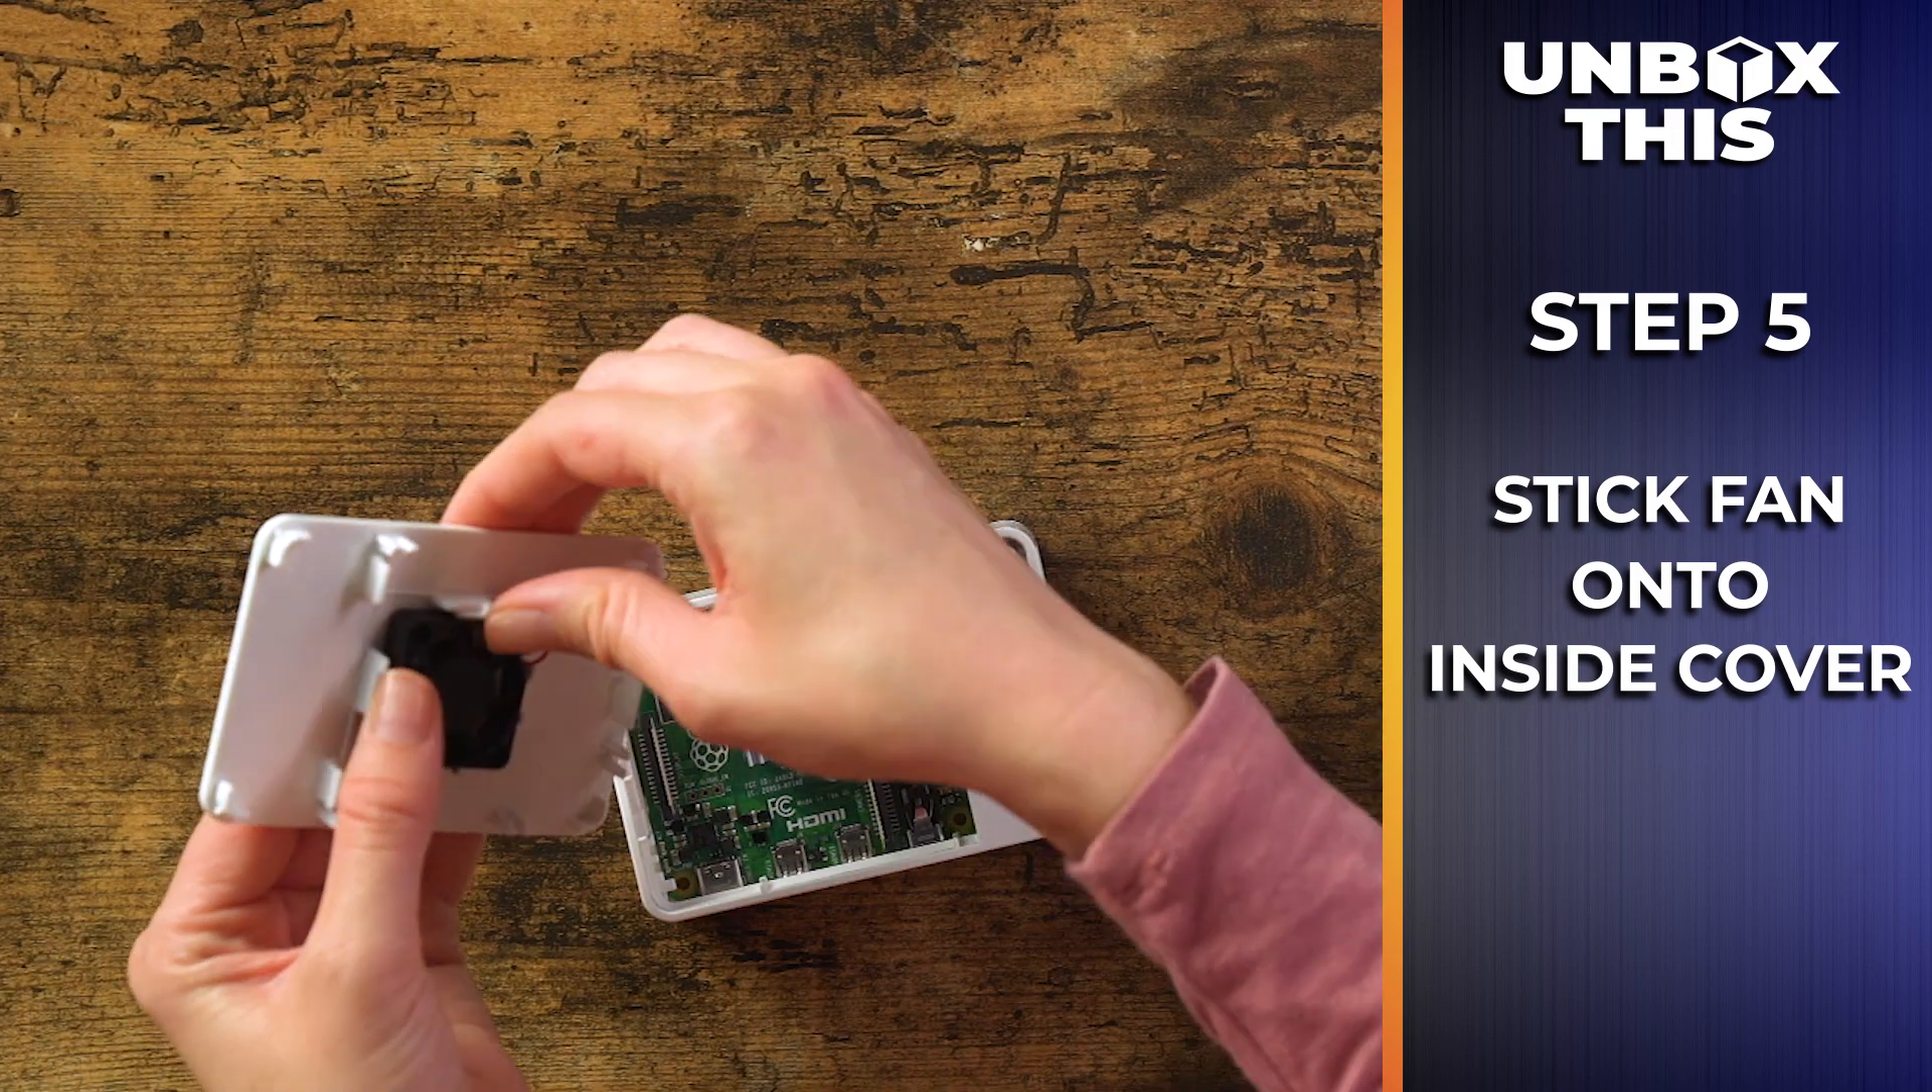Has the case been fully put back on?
No.